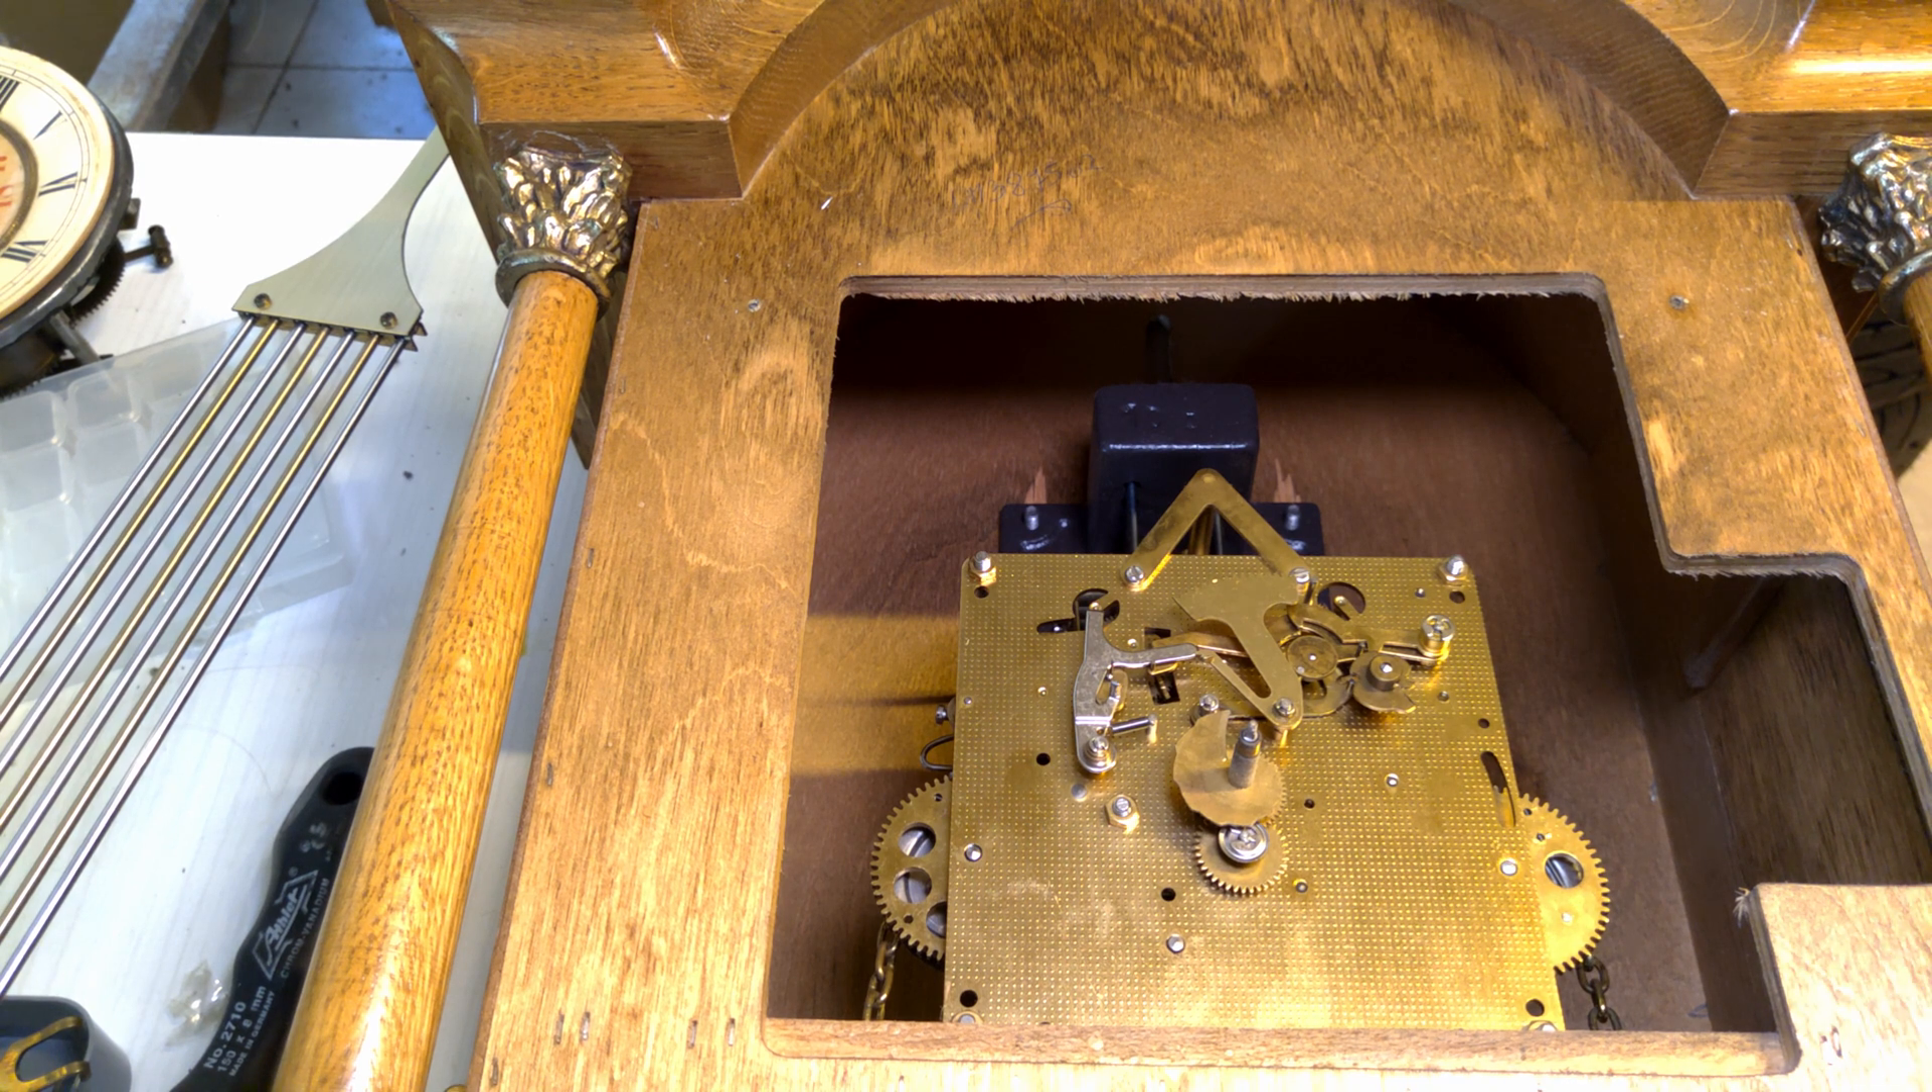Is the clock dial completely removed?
Yes.